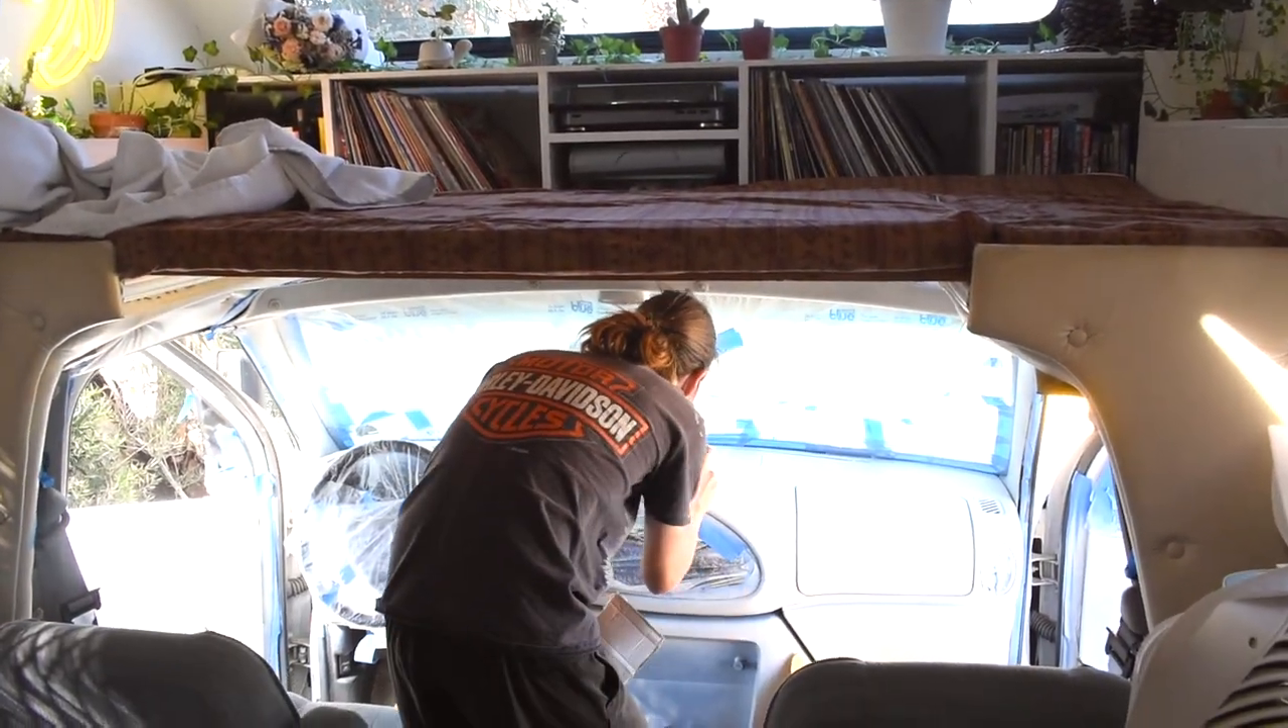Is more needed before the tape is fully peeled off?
Yes.